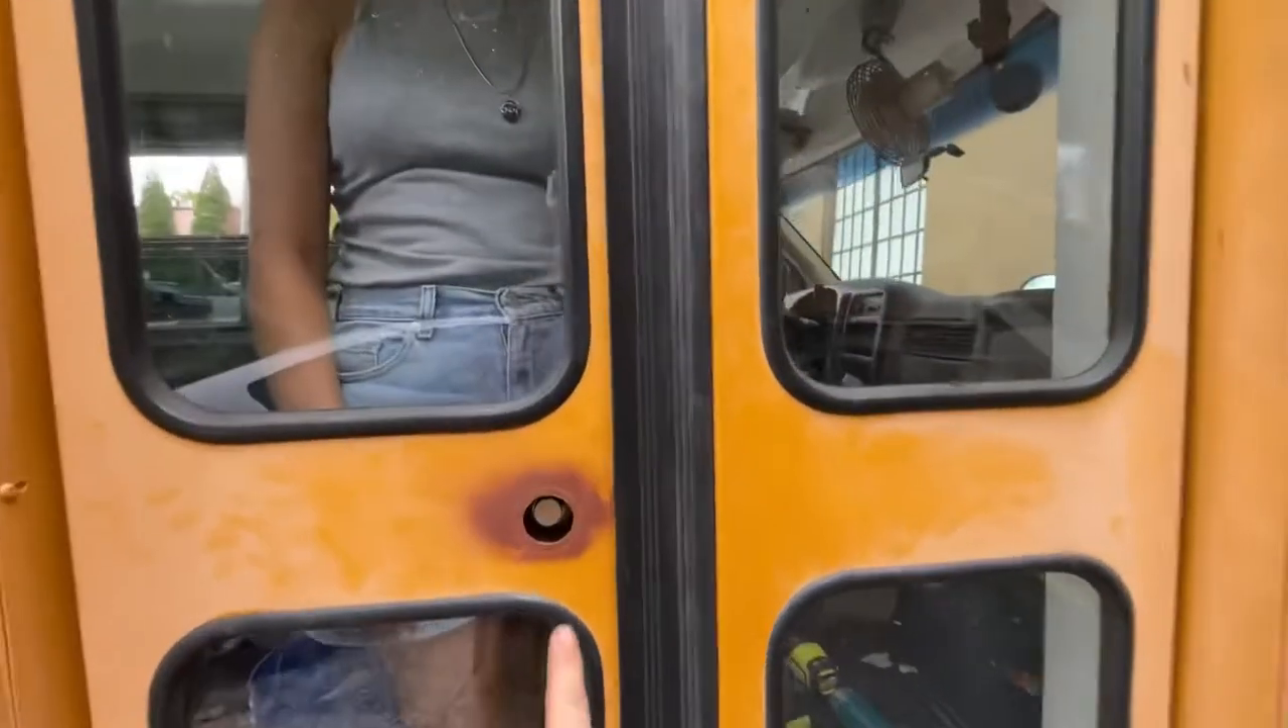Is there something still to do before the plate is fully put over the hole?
Yes.